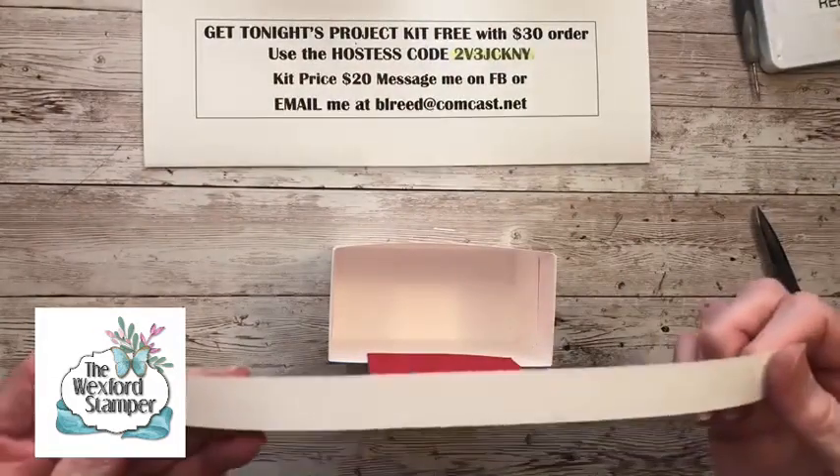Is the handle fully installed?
No.